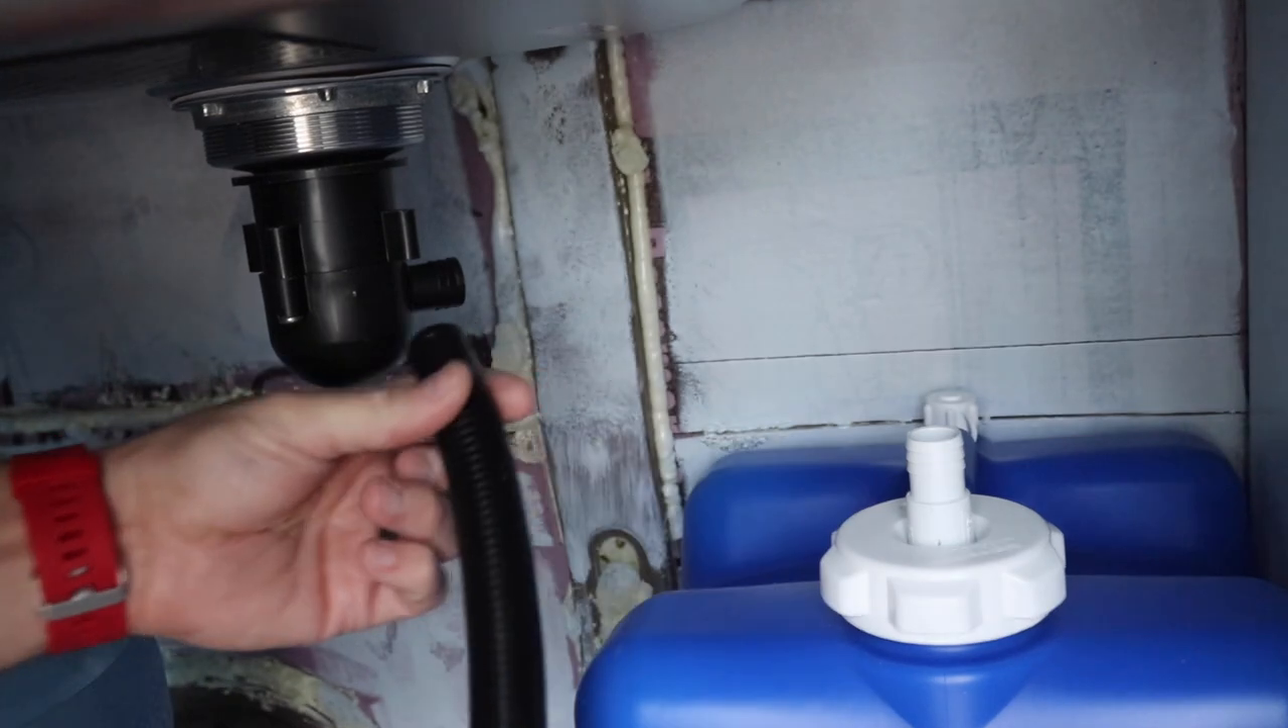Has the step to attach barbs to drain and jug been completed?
Yes.